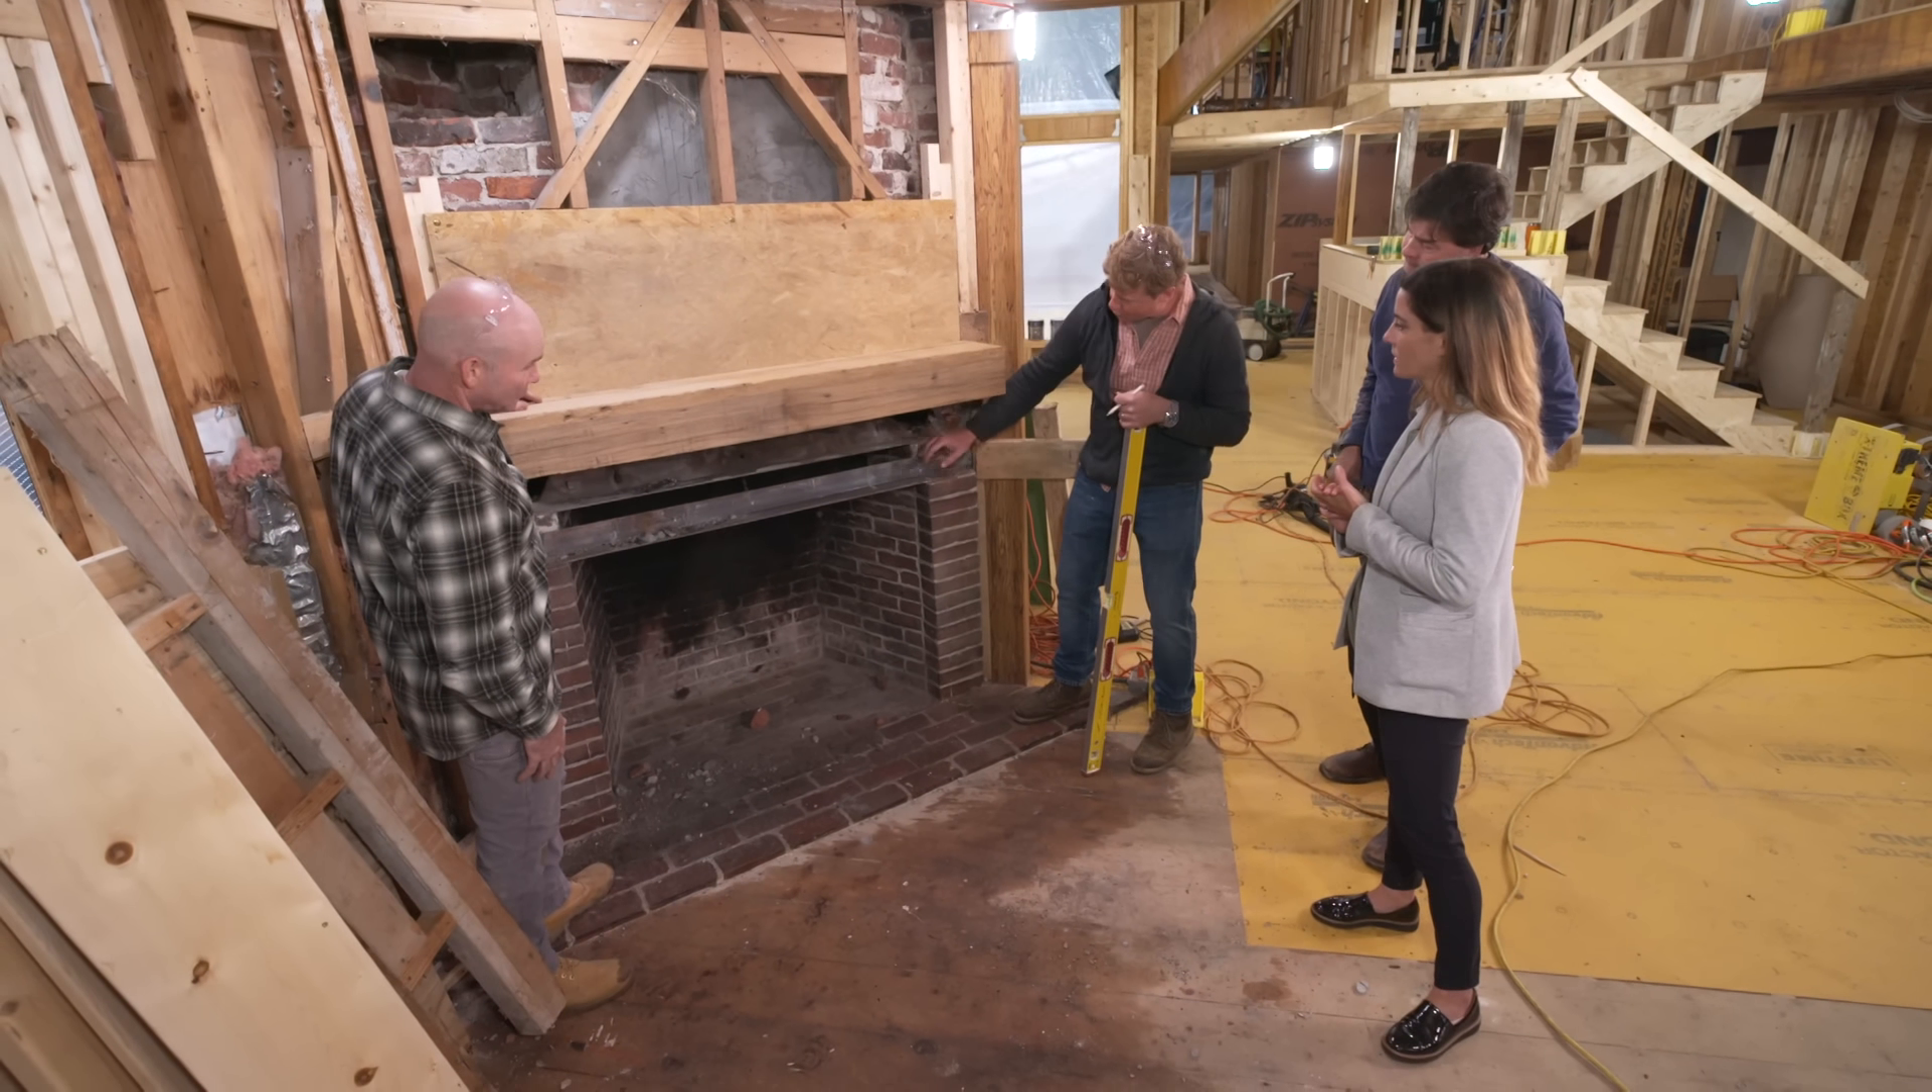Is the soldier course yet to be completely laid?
Yes.